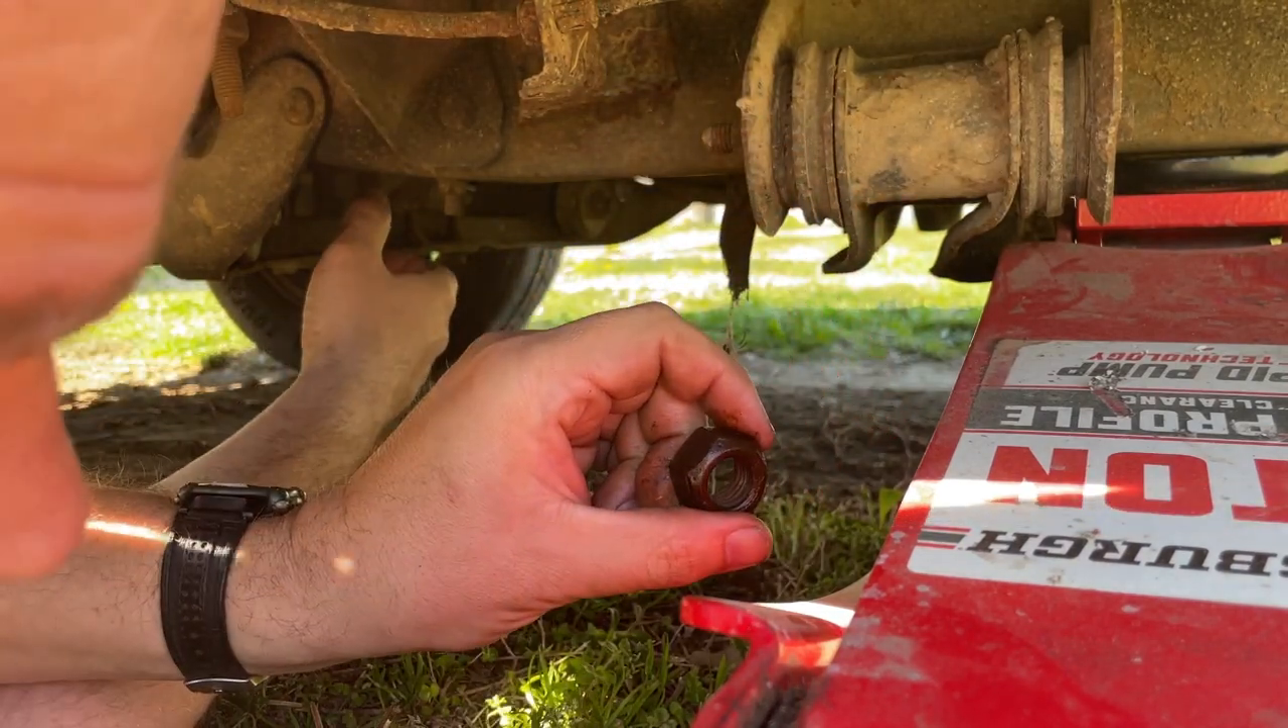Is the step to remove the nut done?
Yes.